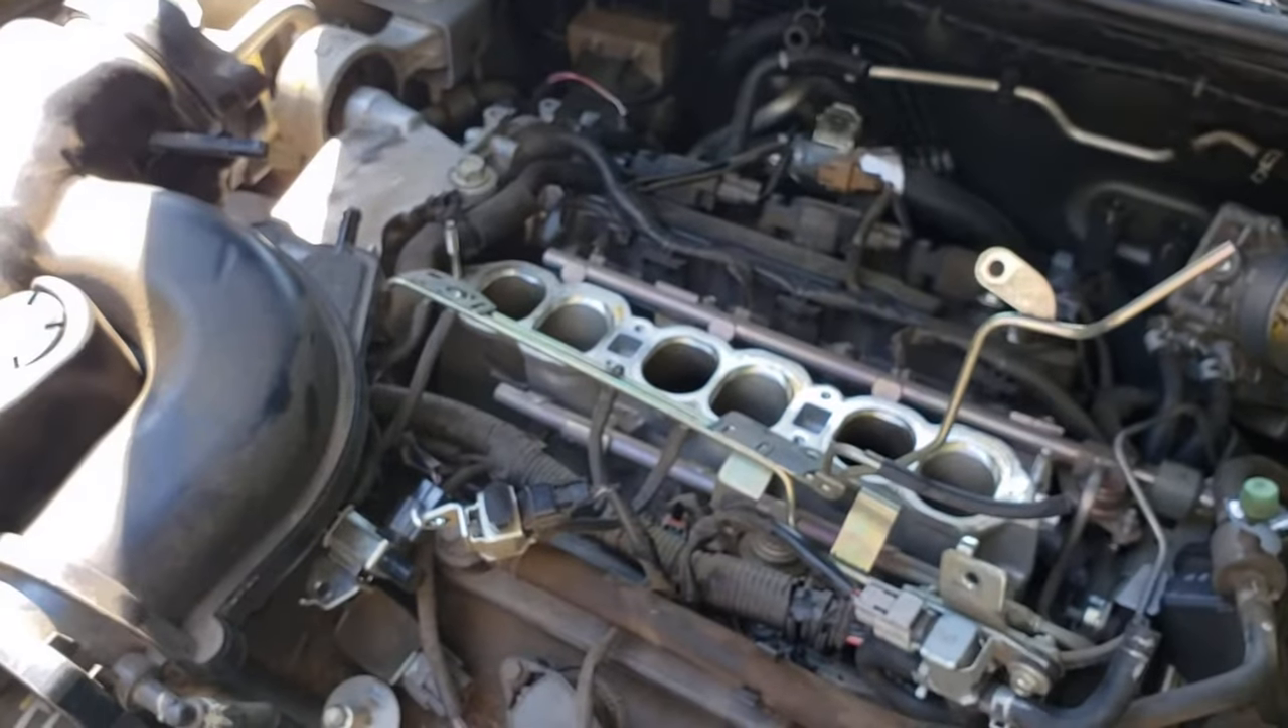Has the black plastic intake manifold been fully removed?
Yes.